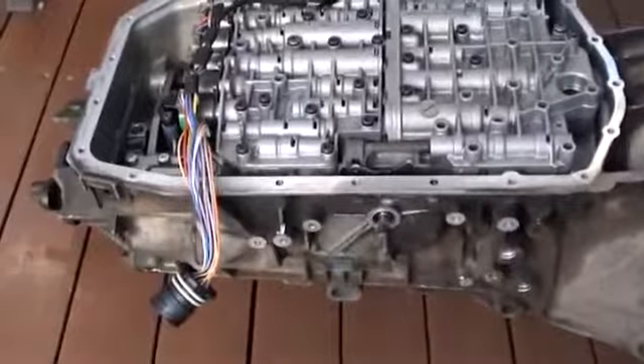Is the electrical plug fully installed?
No.